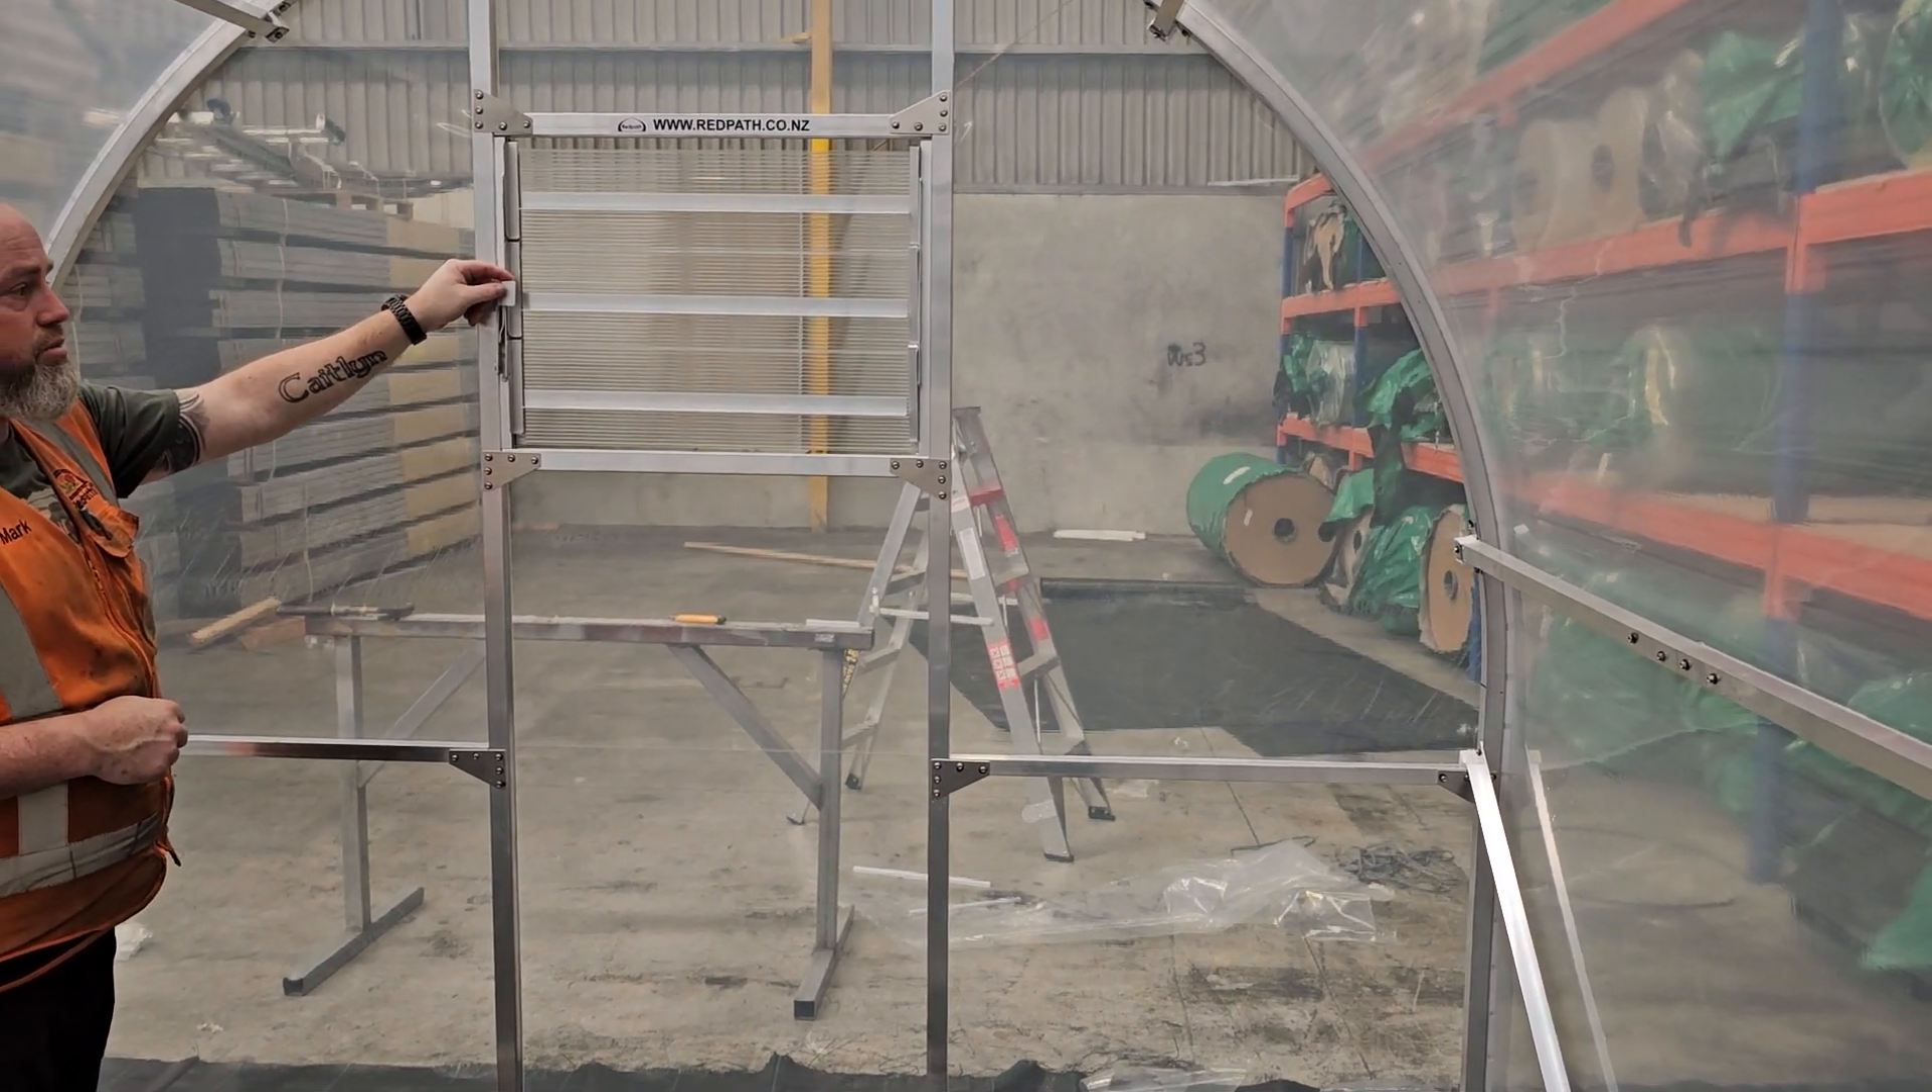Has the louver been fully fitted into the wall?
Yes.